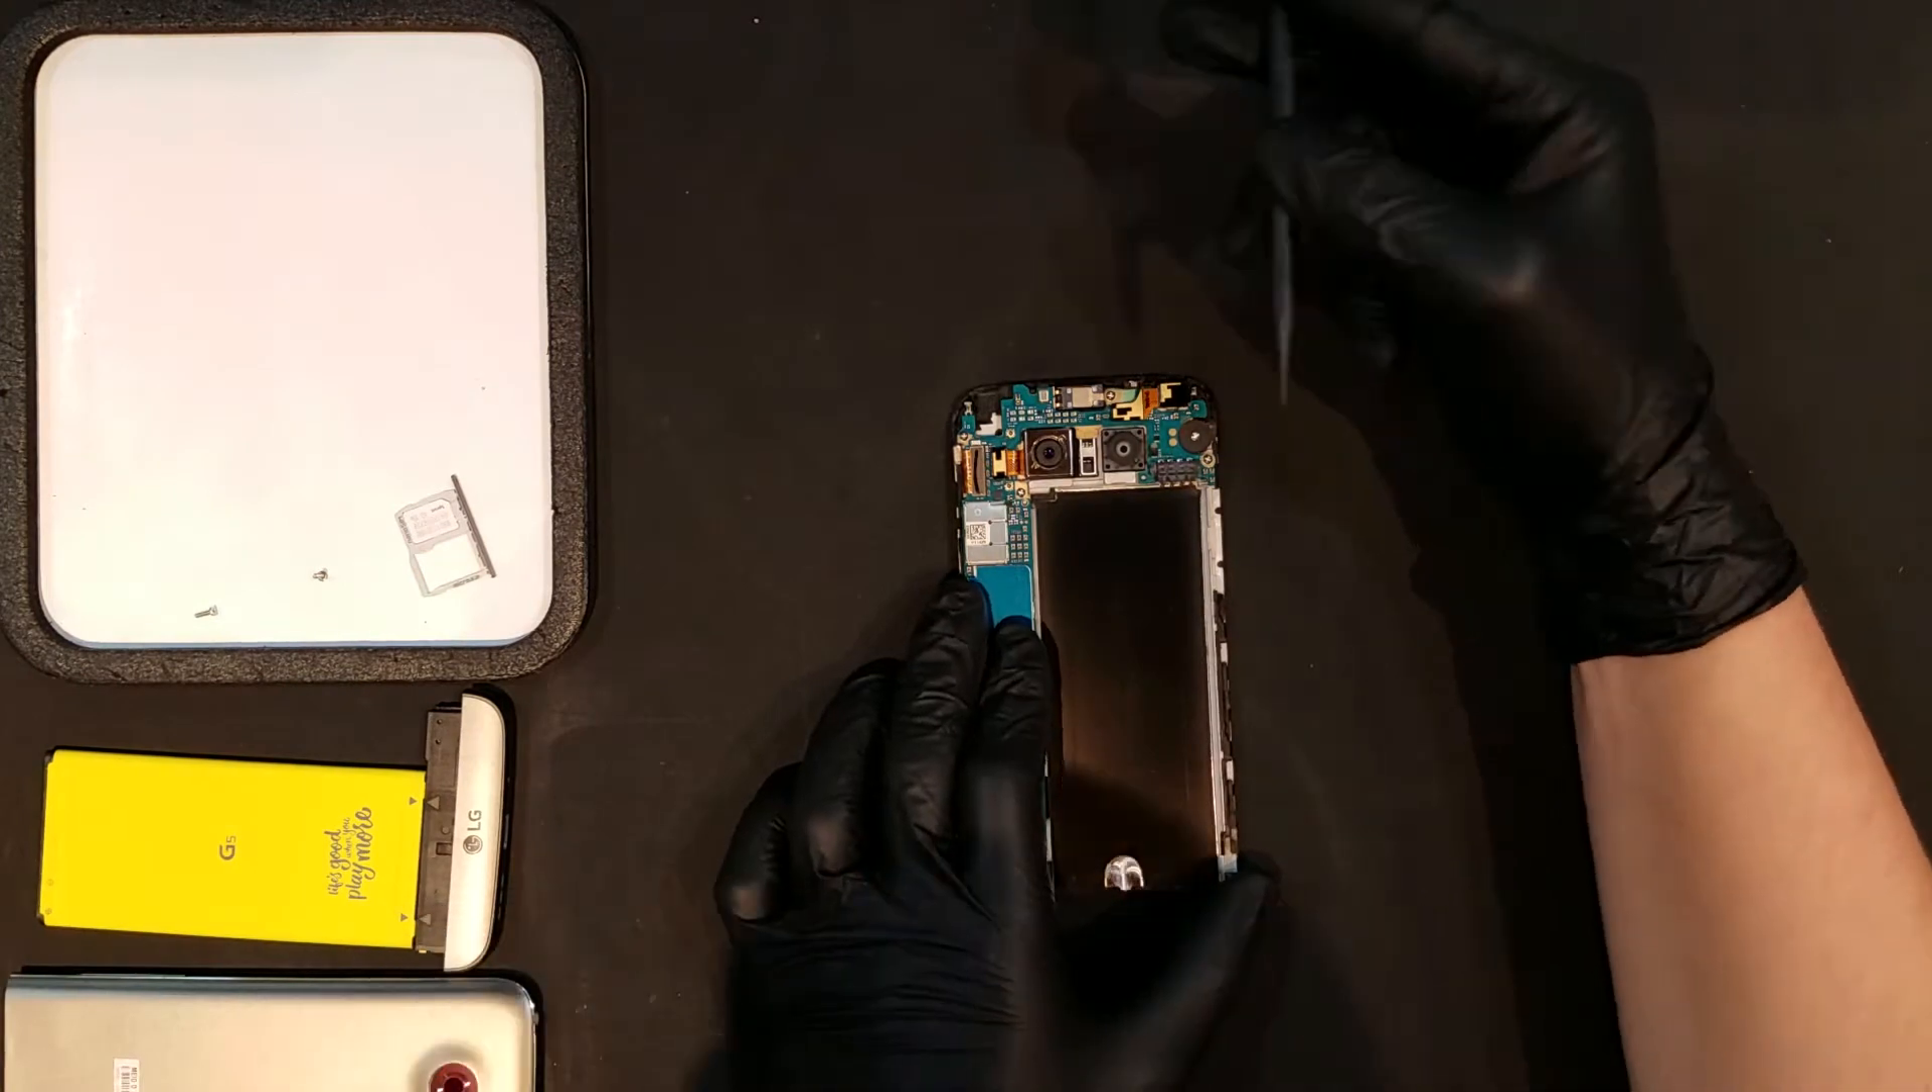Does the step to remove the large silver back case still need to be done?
No.